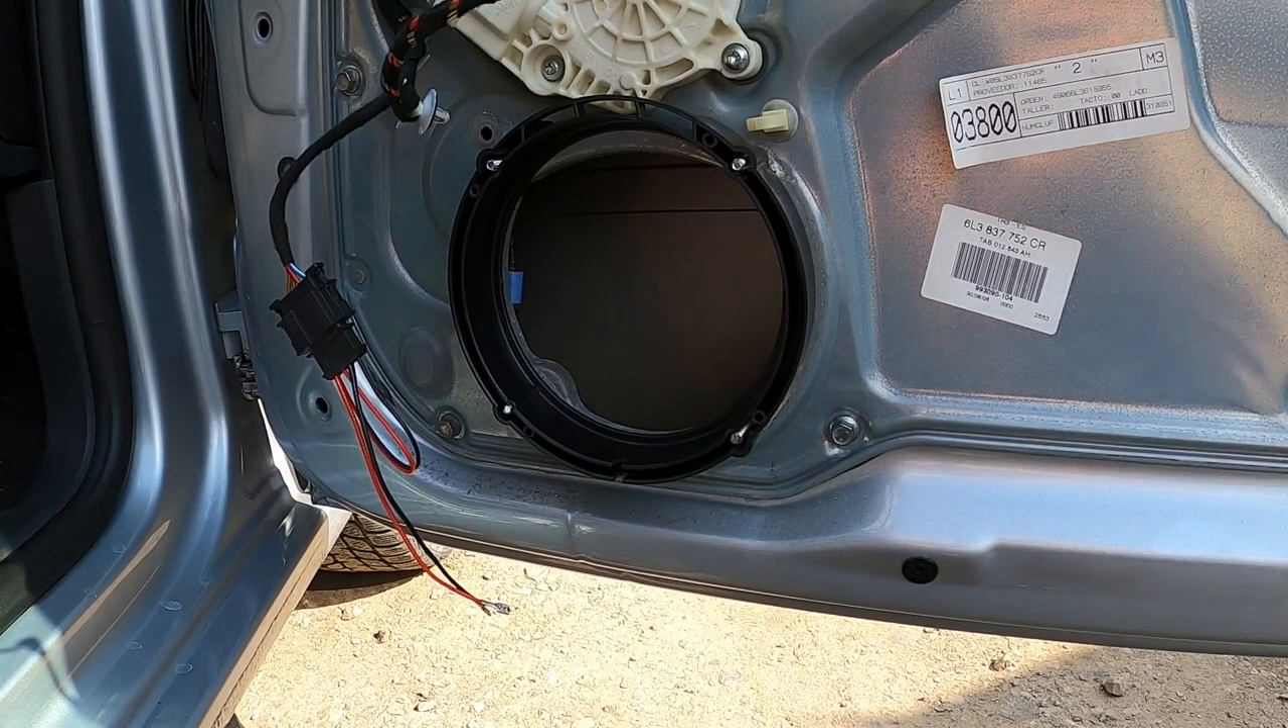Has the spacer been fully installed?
Yes.